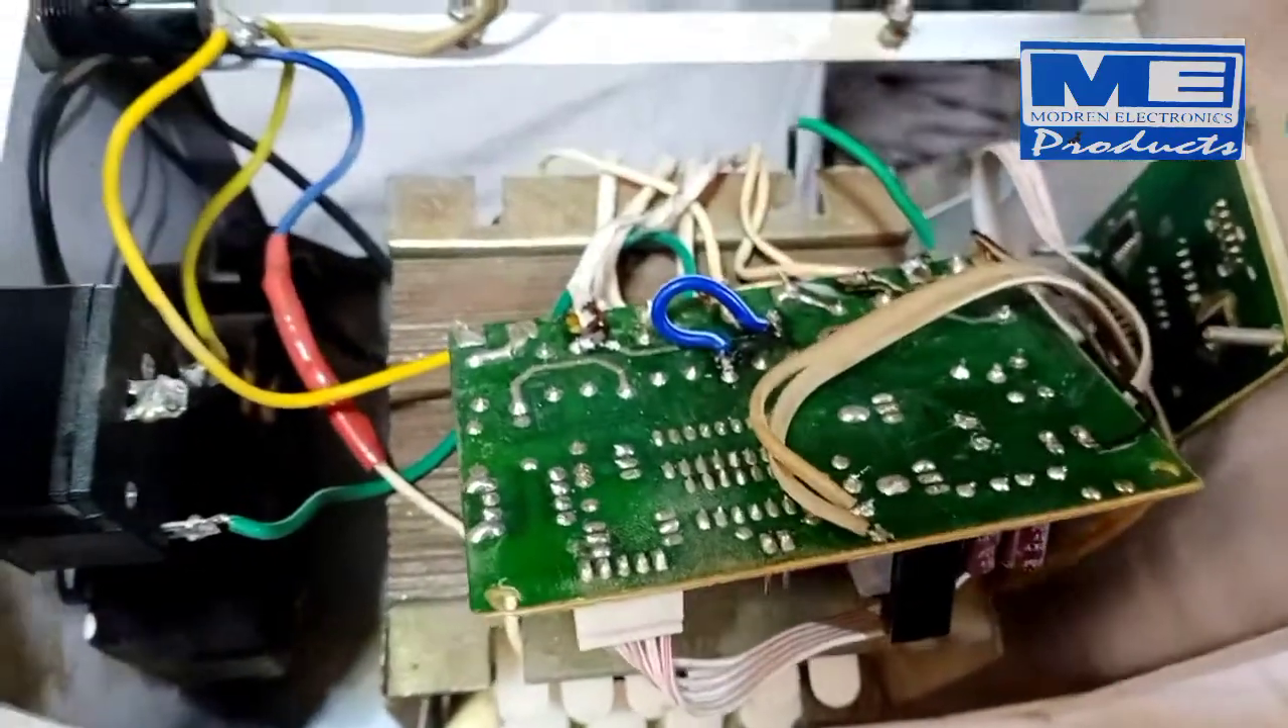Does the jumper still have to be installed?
No.